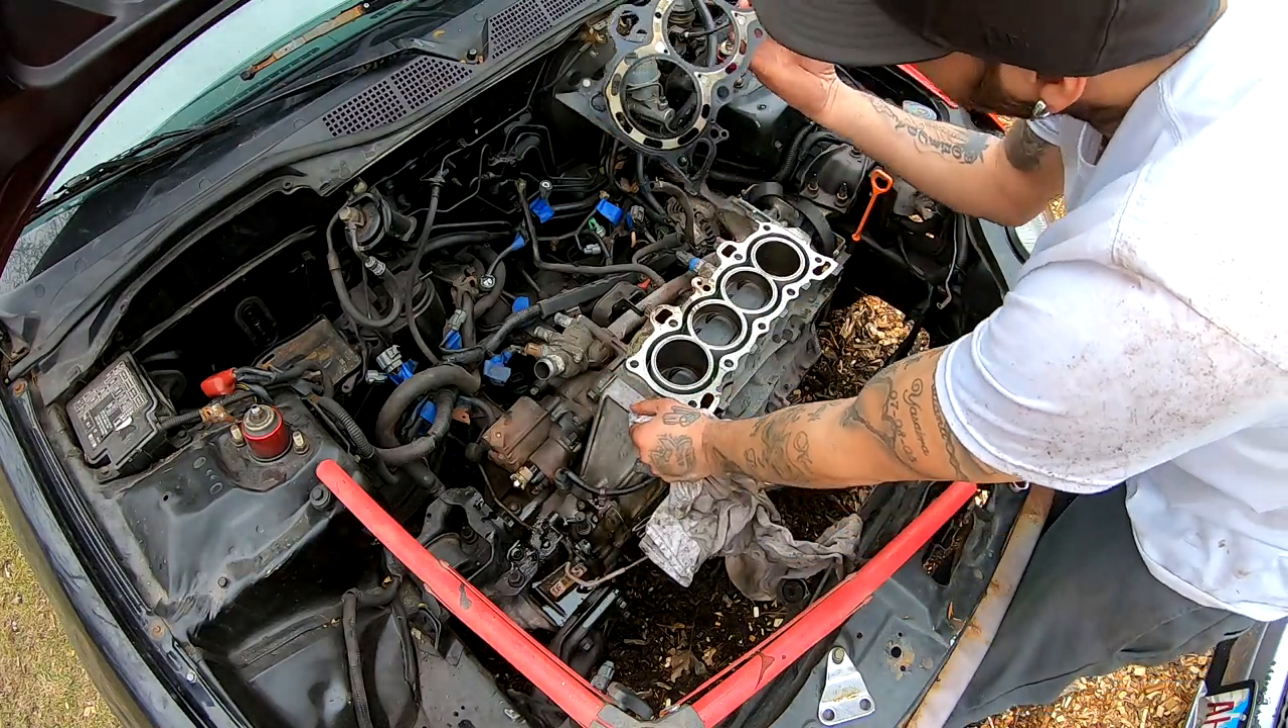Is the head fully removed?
Yes.